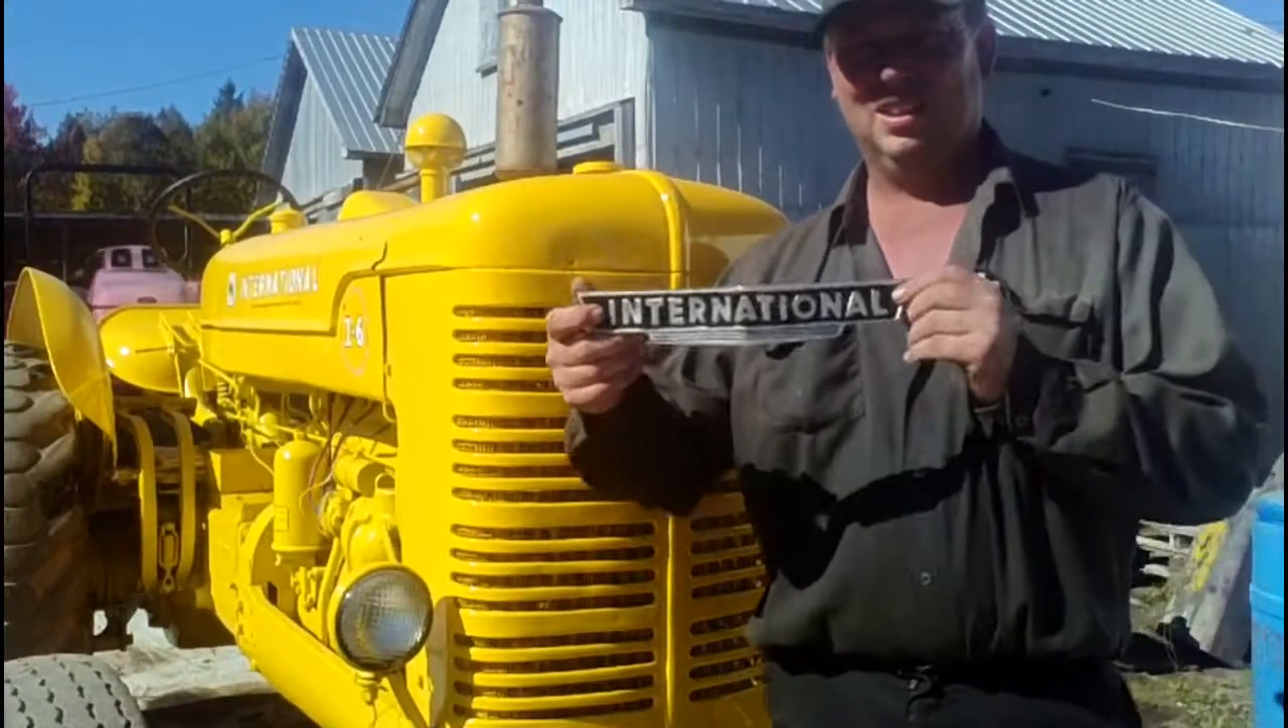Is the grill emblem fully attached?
No.